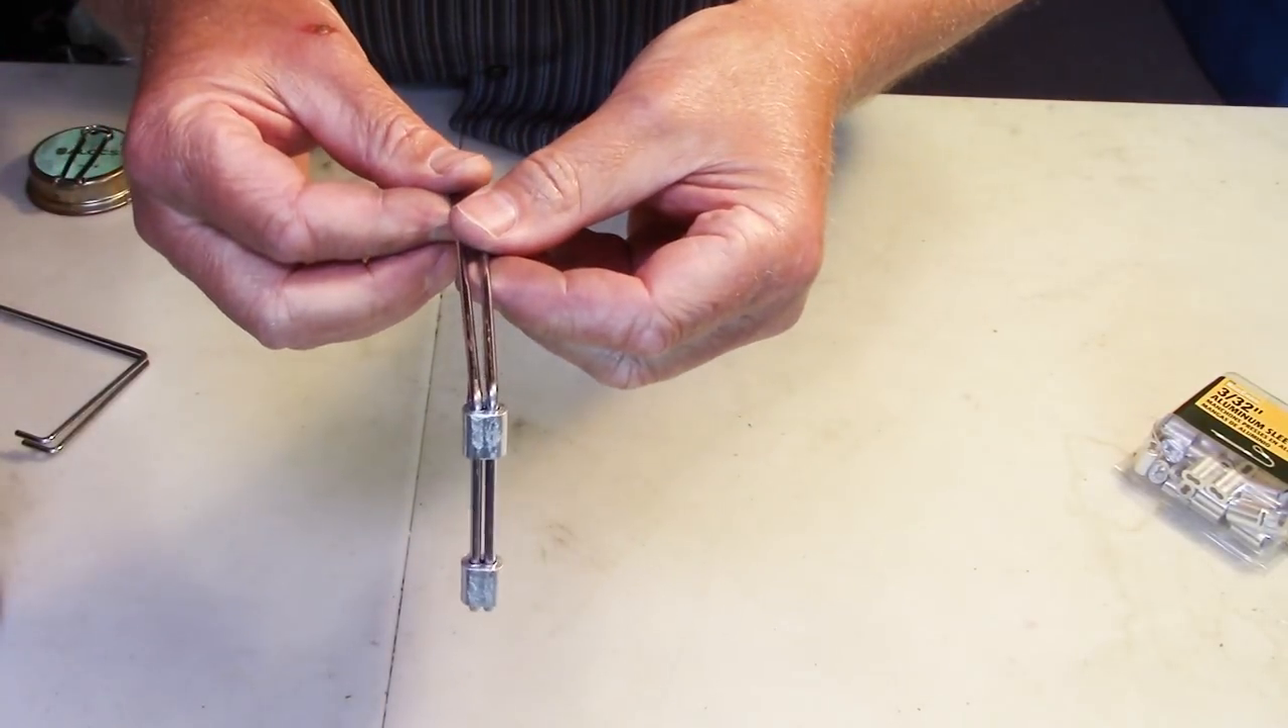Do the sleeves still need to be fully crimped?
No.